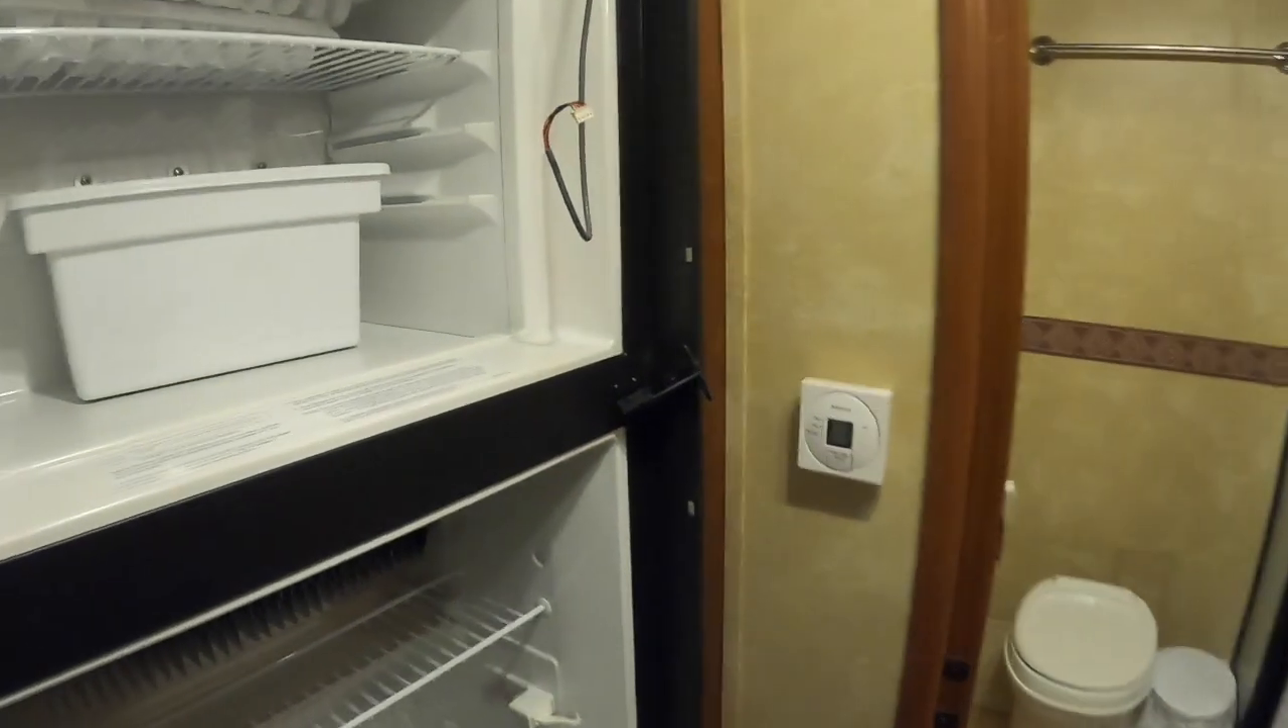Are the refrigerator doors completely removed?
Yes.